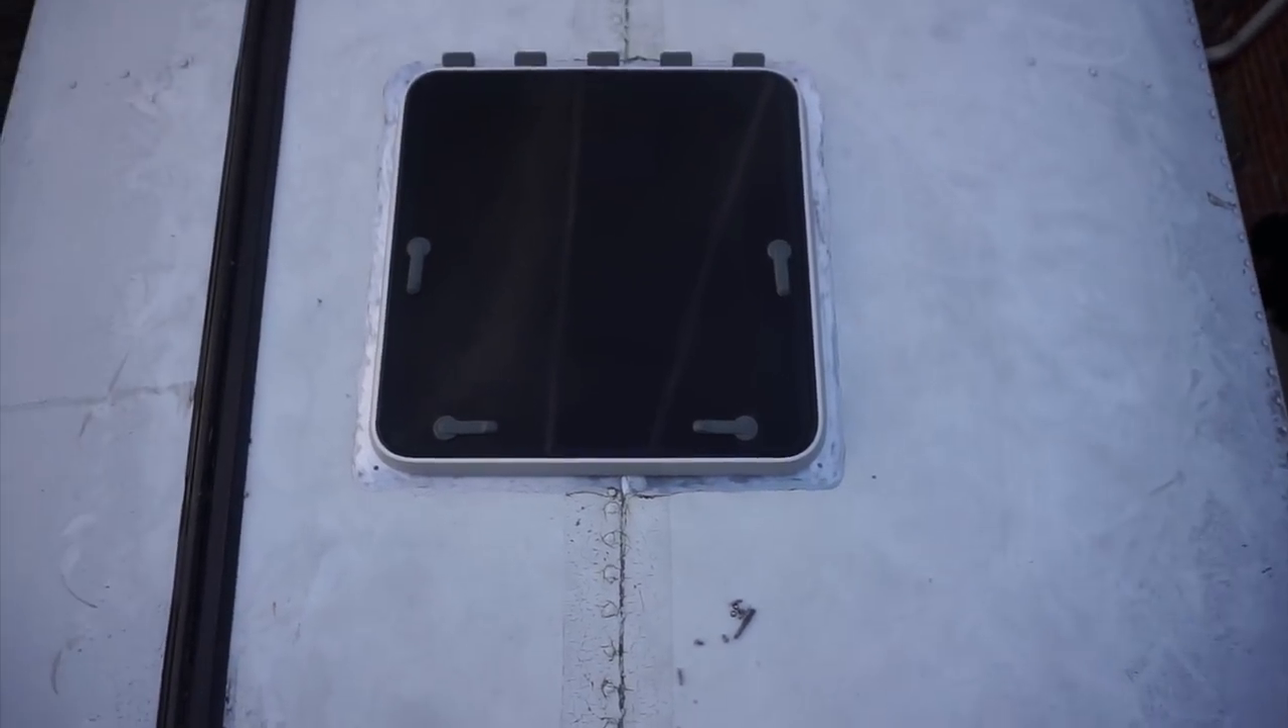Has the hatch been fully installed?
Yes.